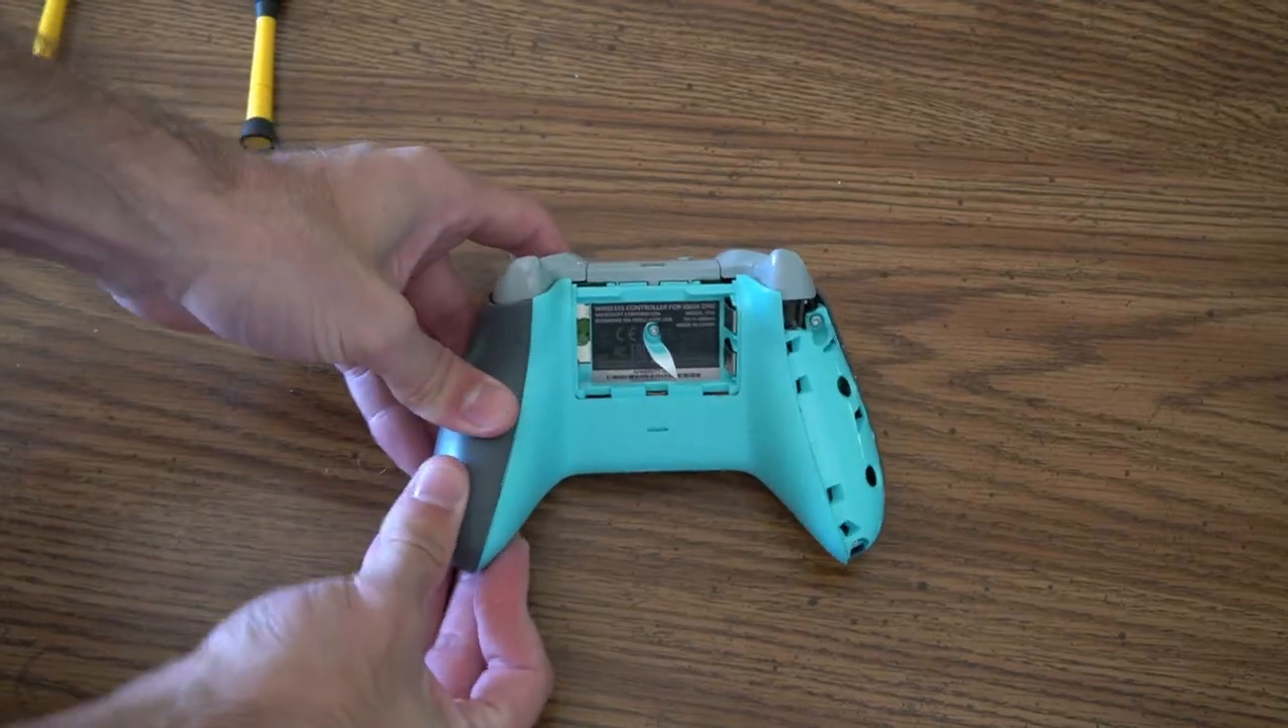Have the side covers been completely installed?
No.